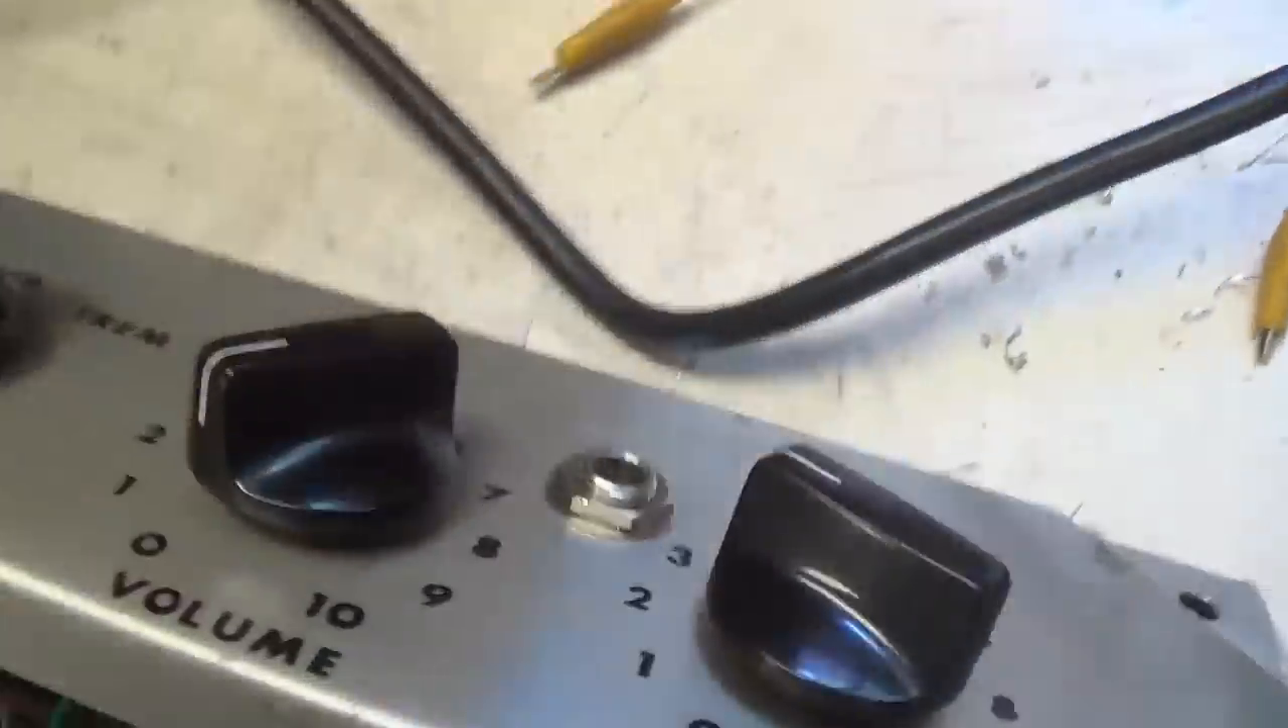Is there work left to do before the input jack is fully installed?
No.